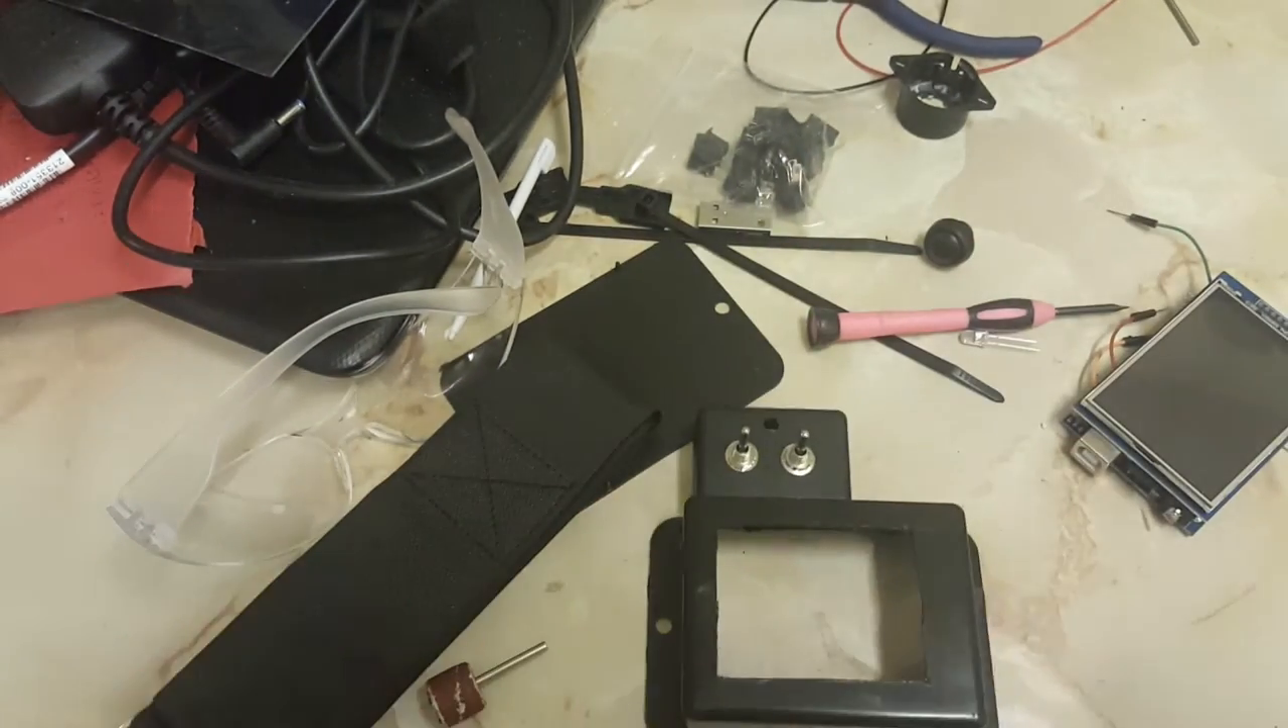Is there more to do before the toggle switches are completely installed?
No.